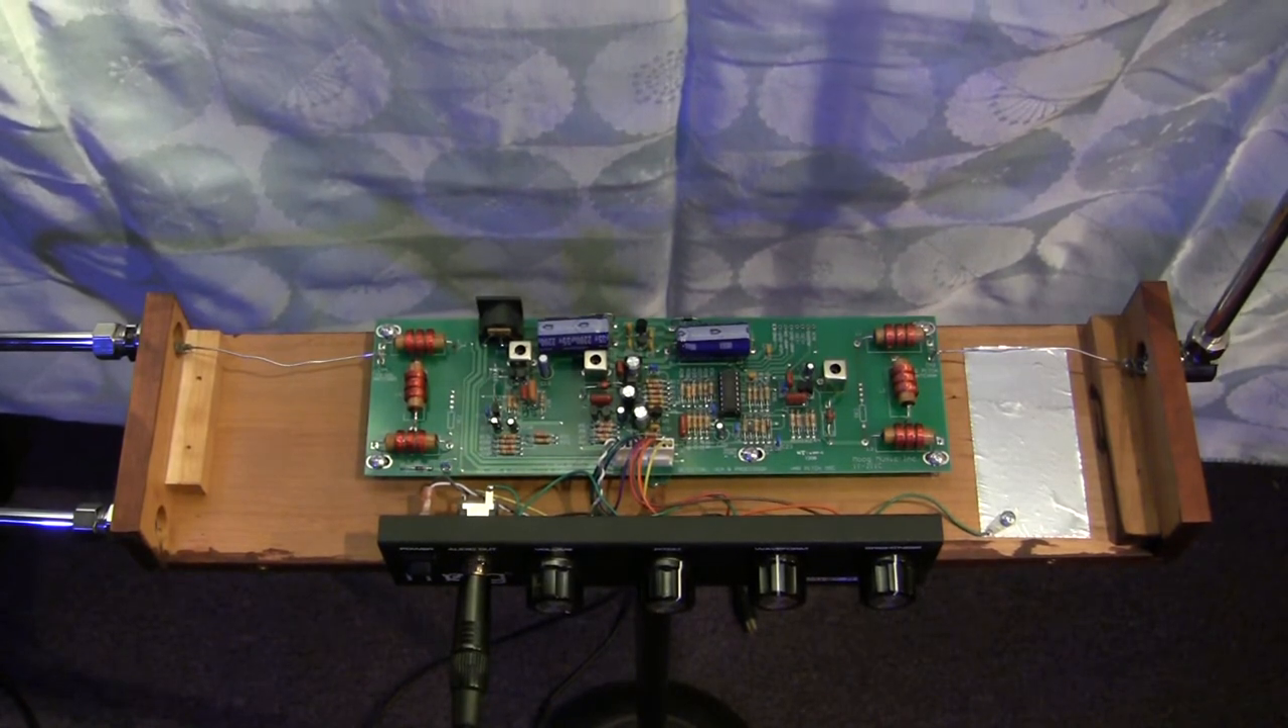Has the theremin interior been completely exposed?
Yes.